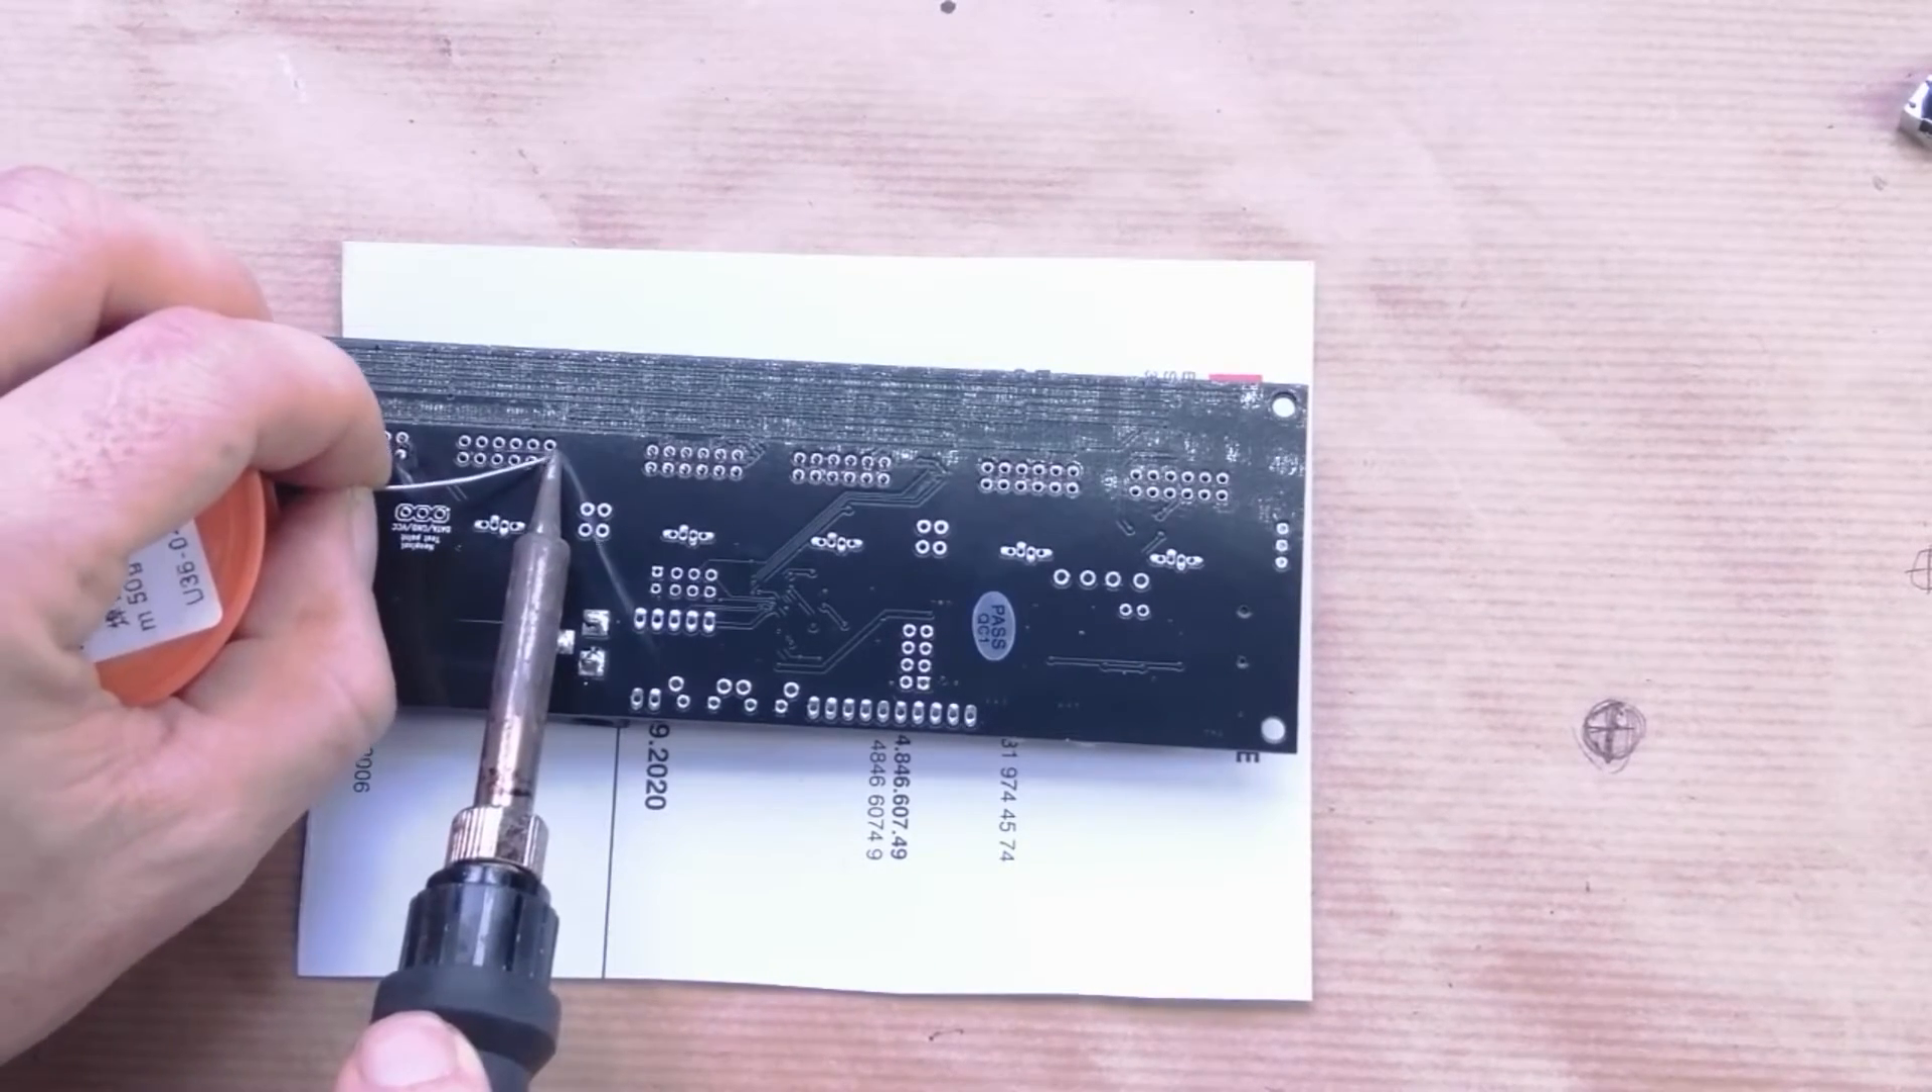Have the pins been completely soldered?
No.